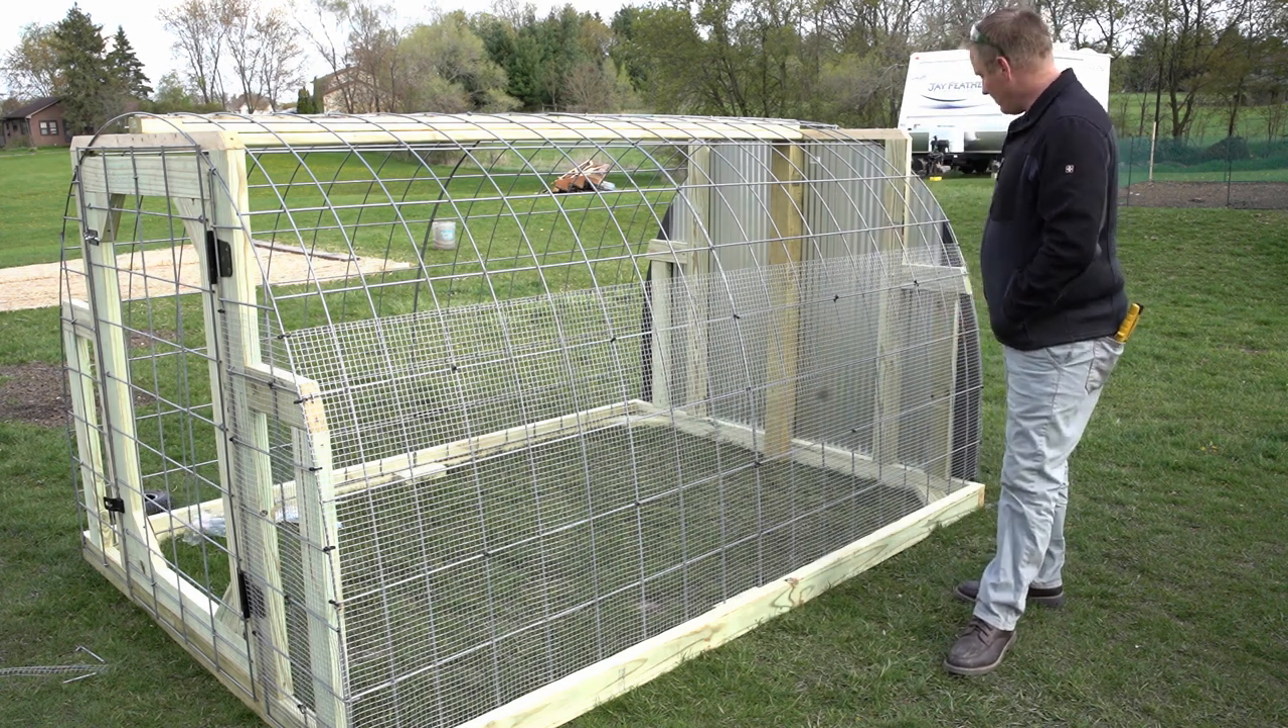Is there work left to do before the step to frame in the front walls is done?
No.